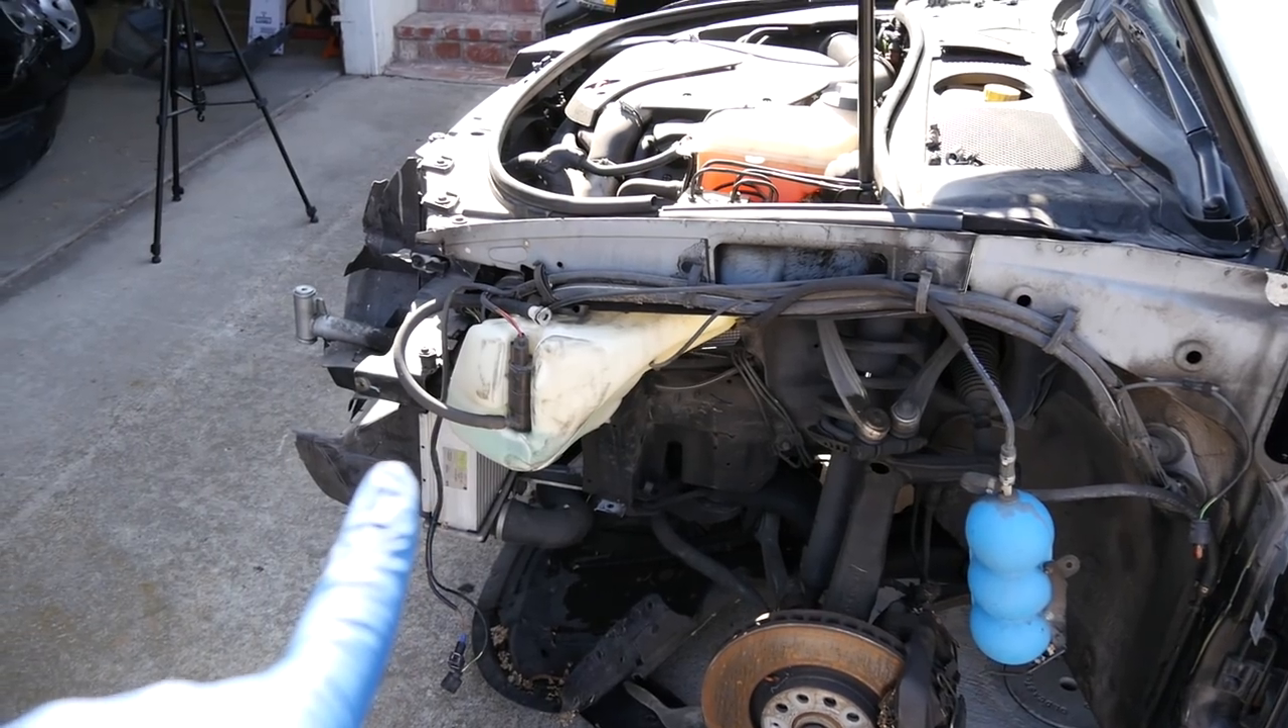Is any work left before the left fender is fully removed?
No.